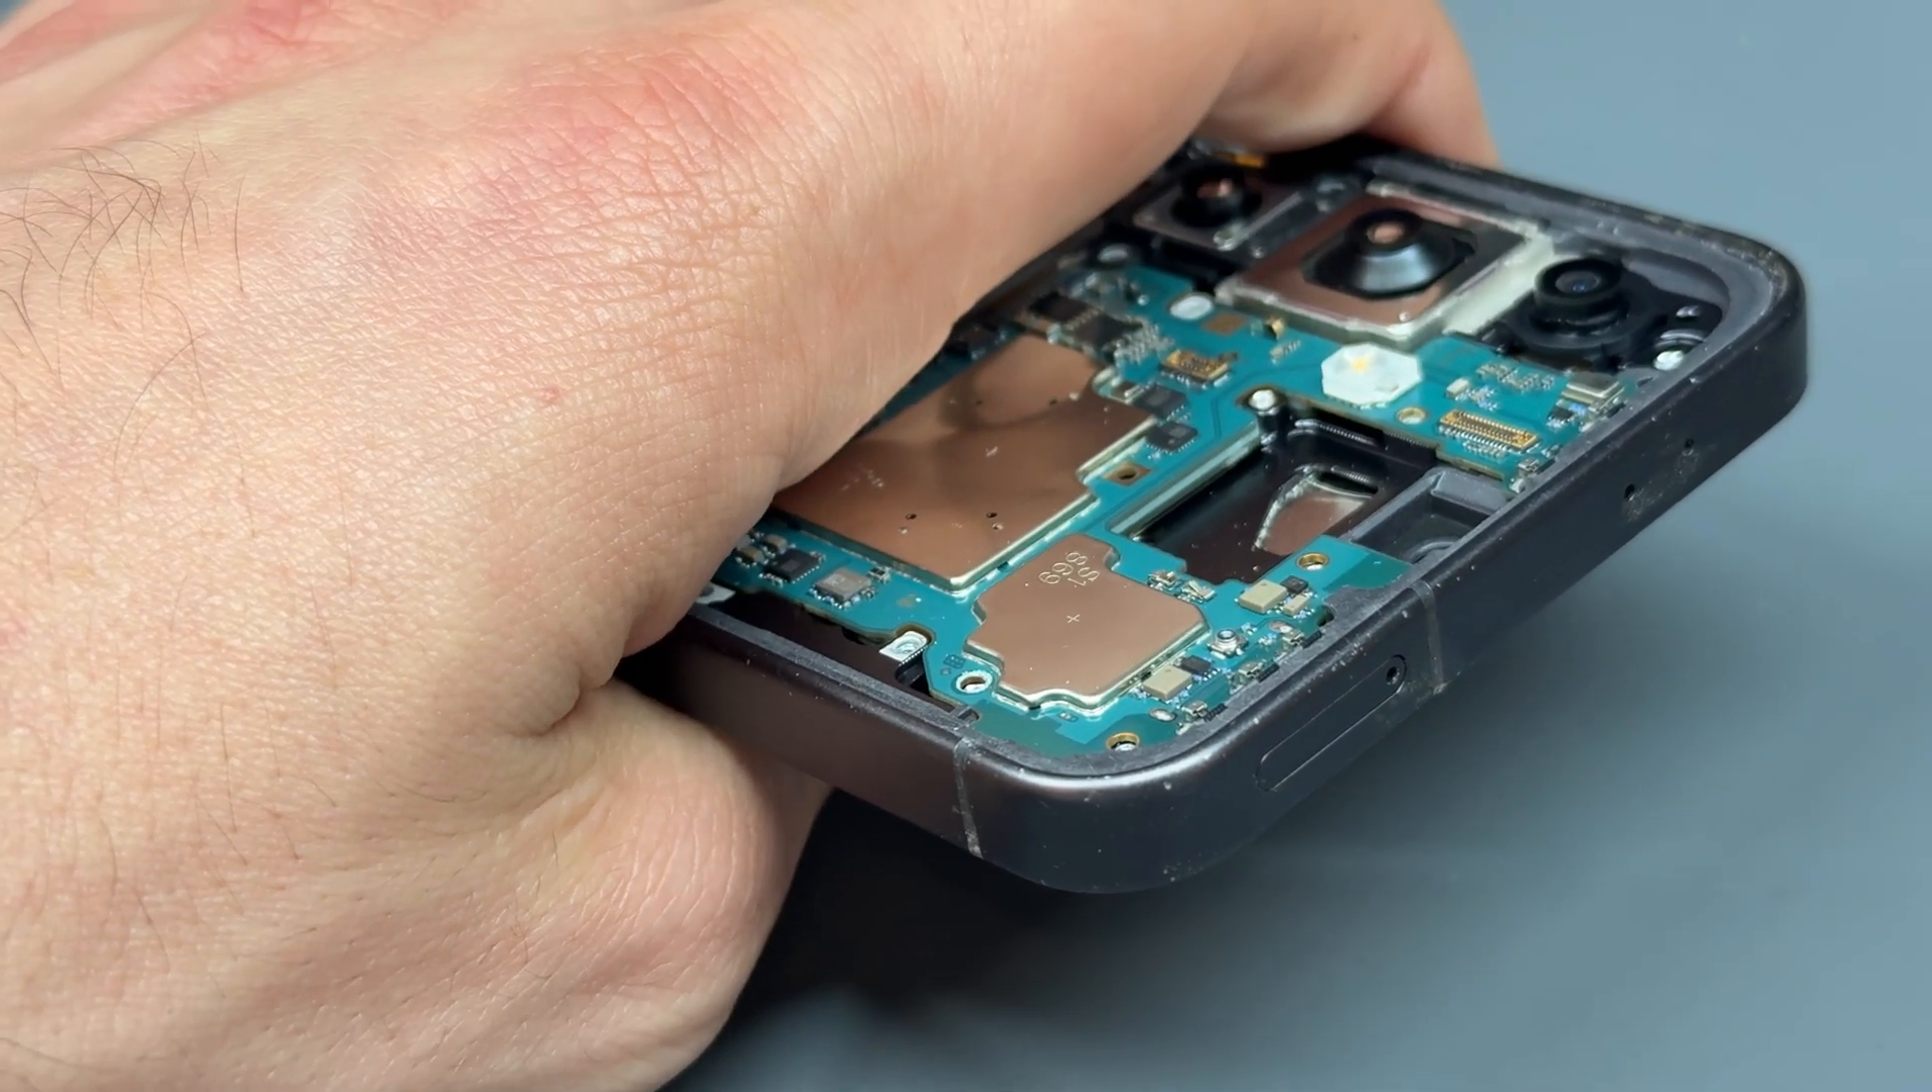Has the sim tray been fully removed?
No.